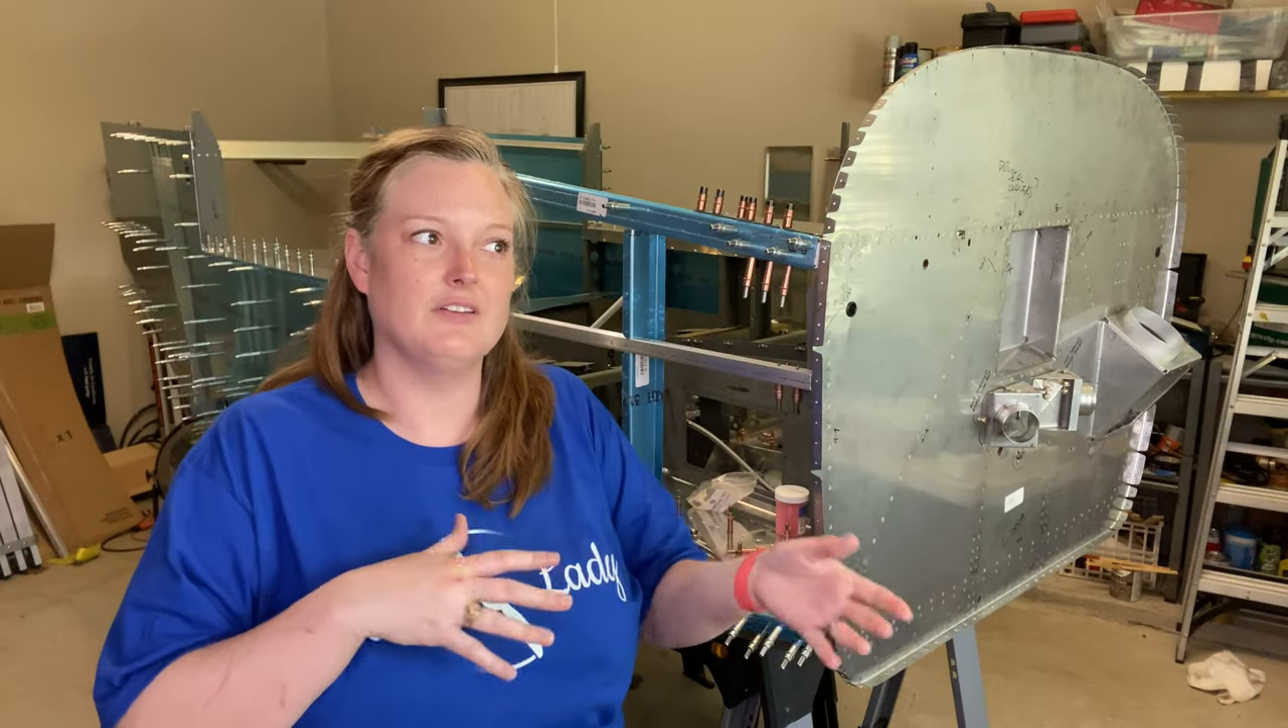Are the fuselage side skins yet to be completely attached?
Yes.